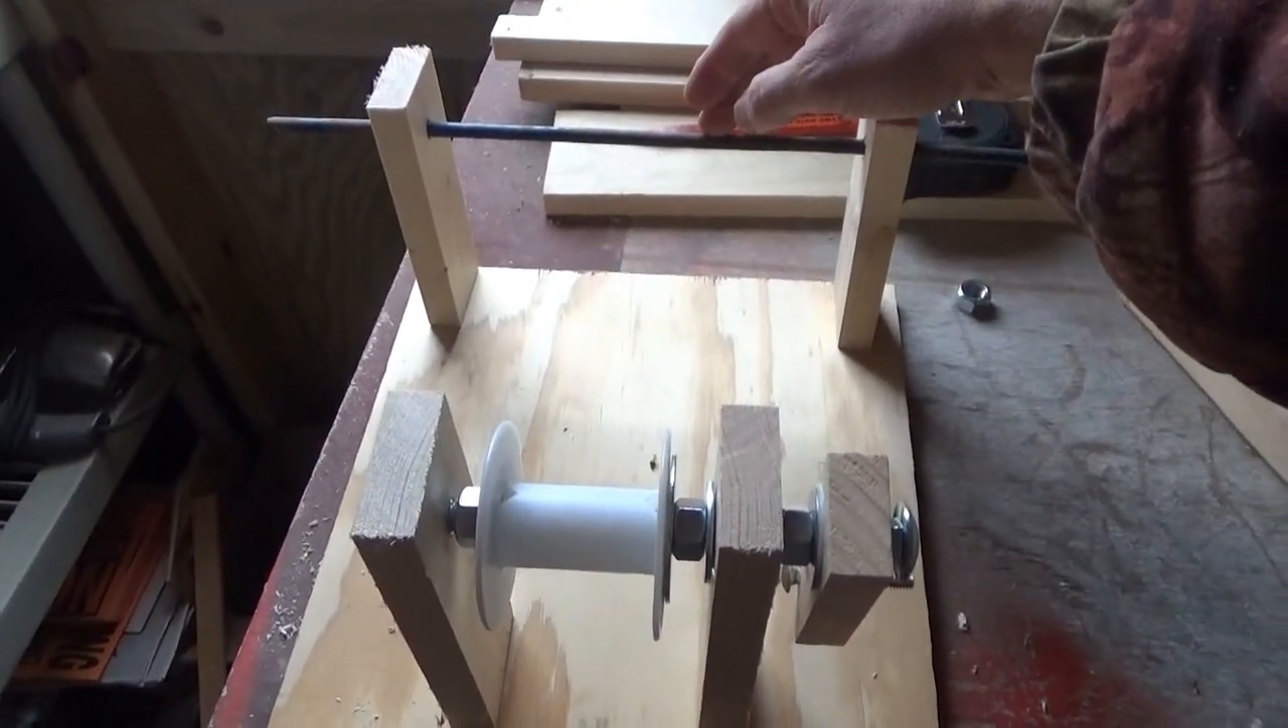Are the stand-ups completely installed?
Yes.